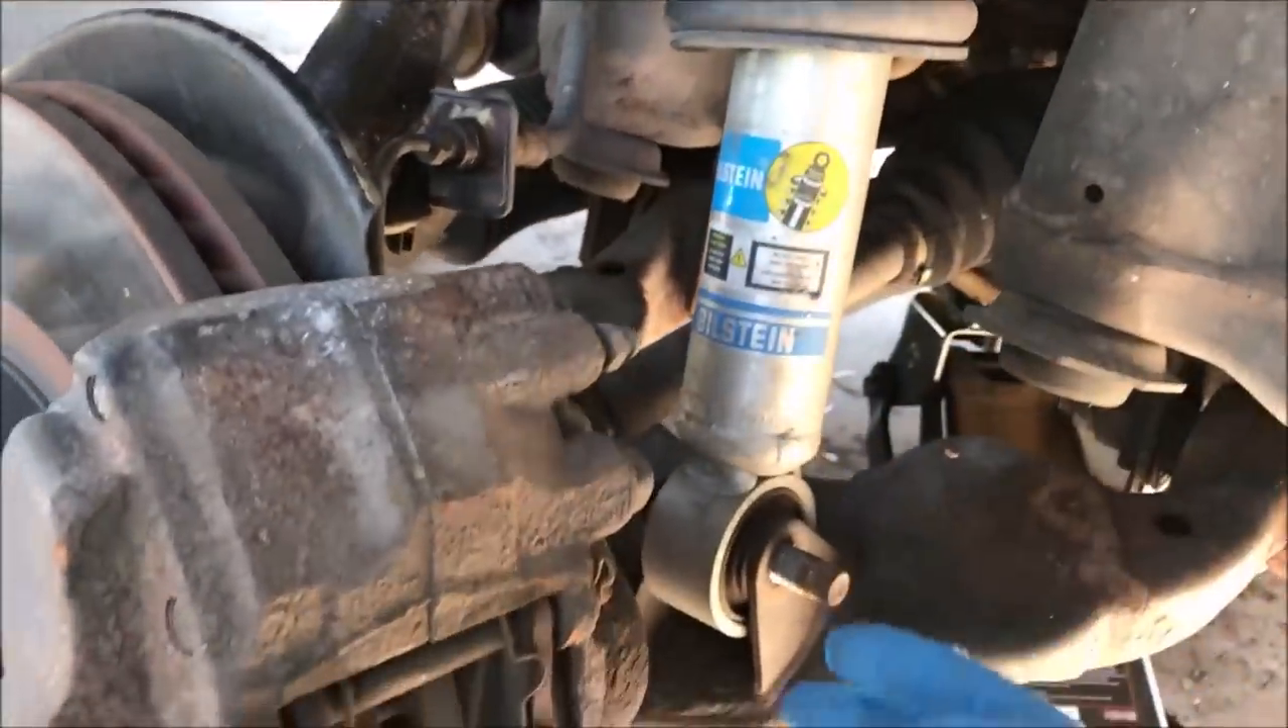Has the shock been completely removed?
No.